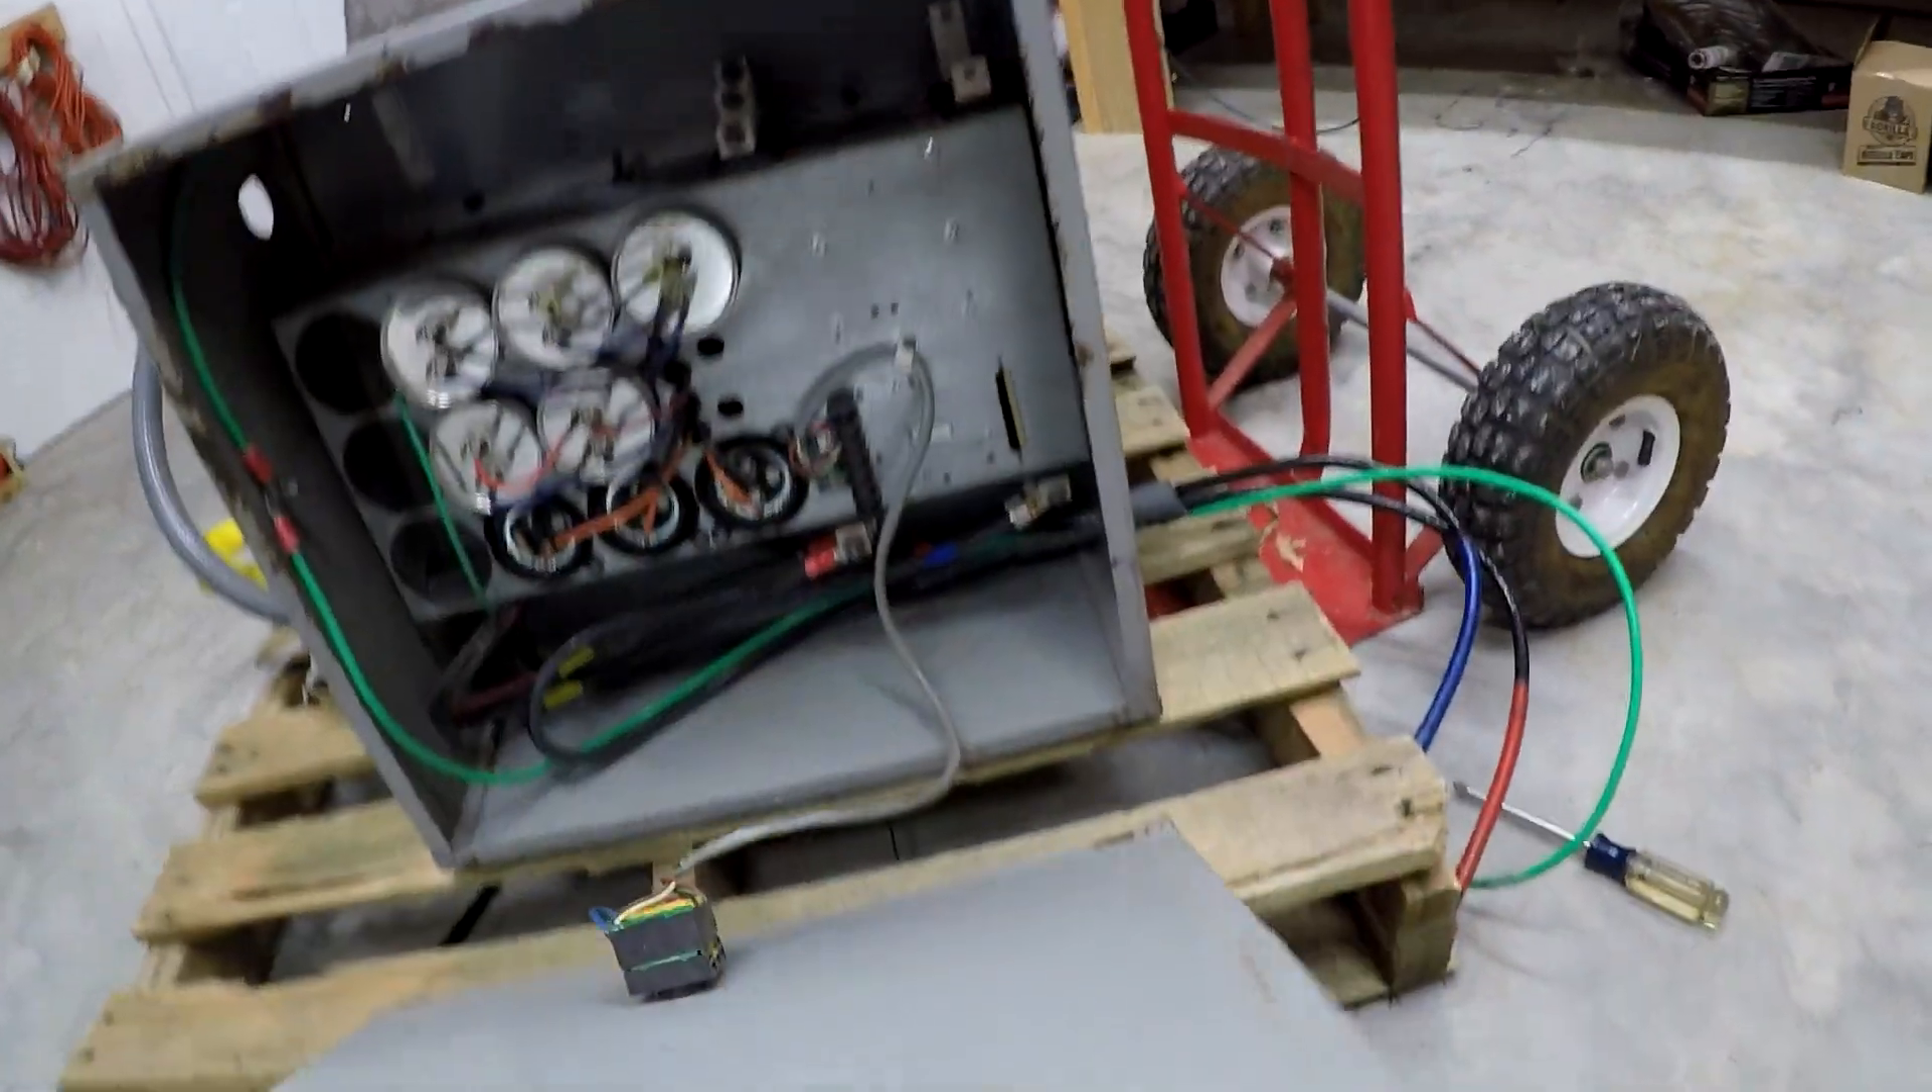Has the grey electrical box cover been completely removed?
Yes.